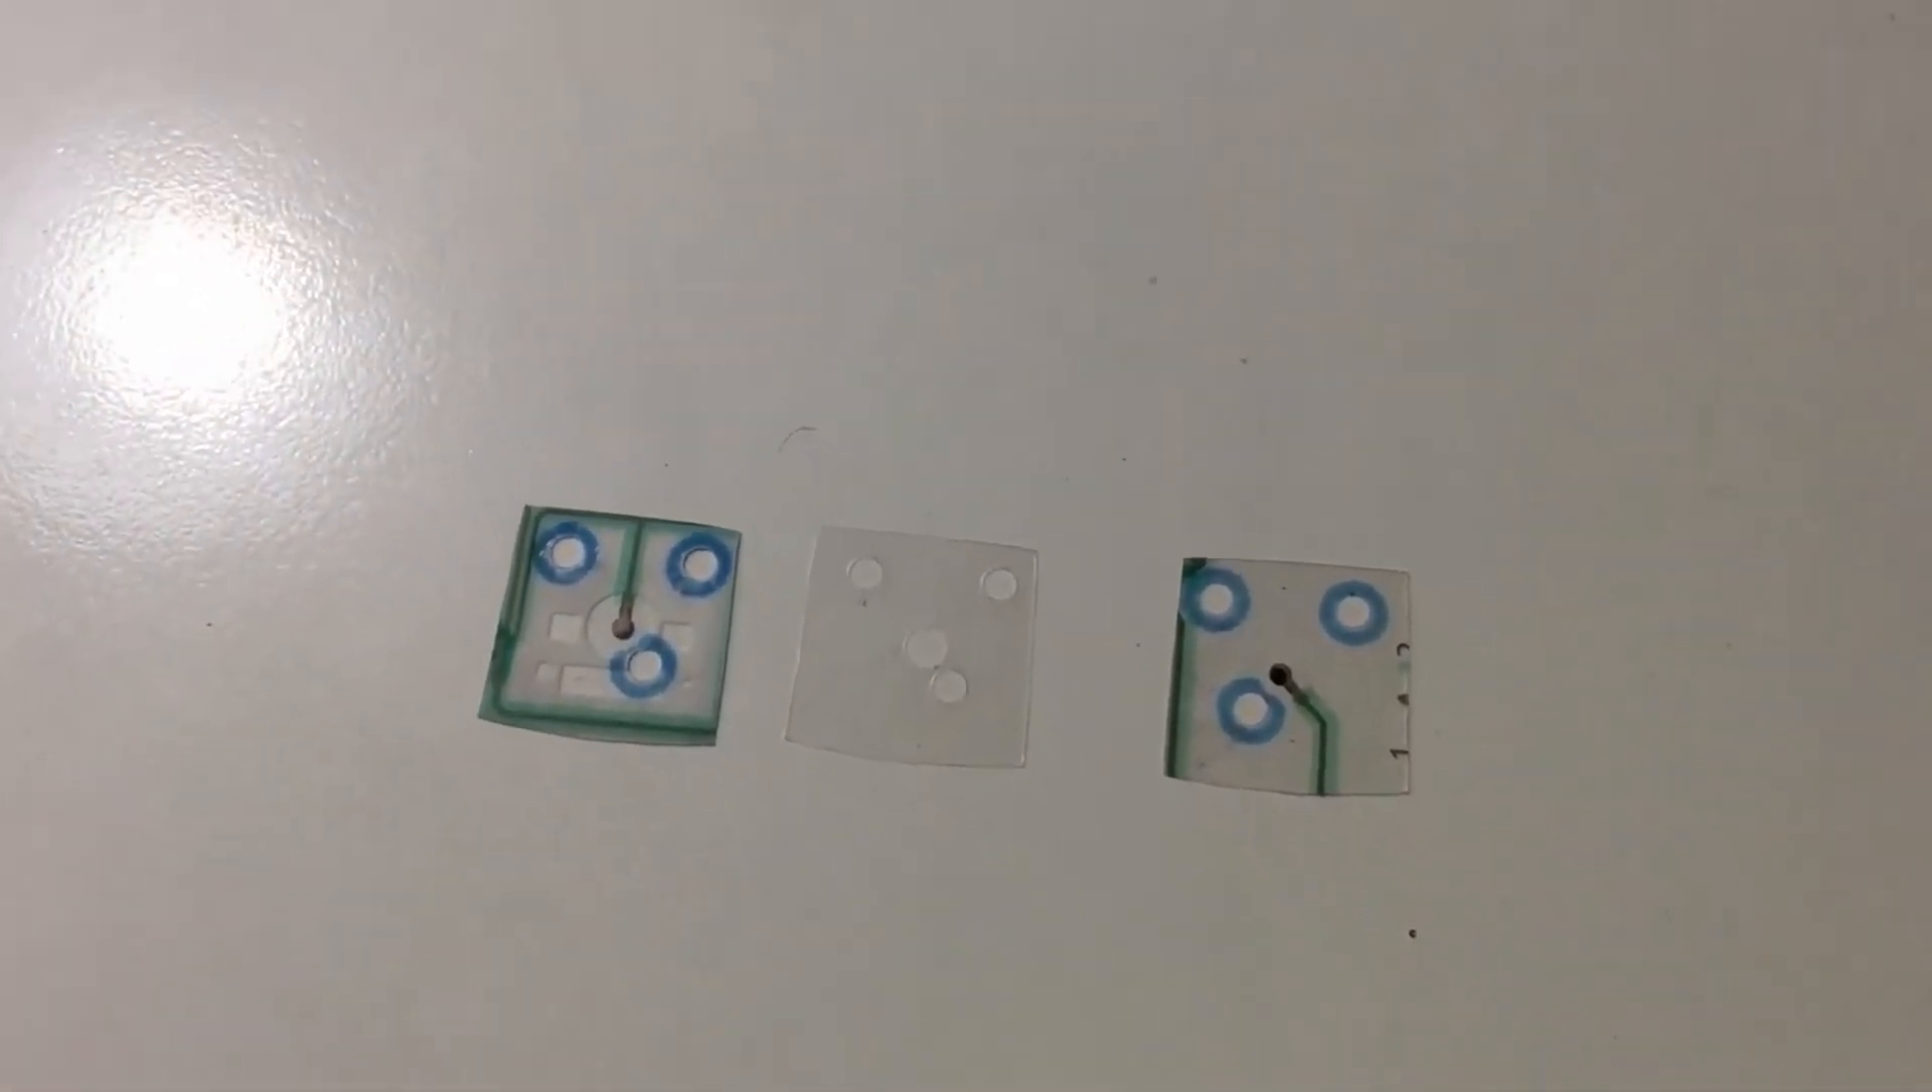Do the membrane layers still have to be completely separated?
No.